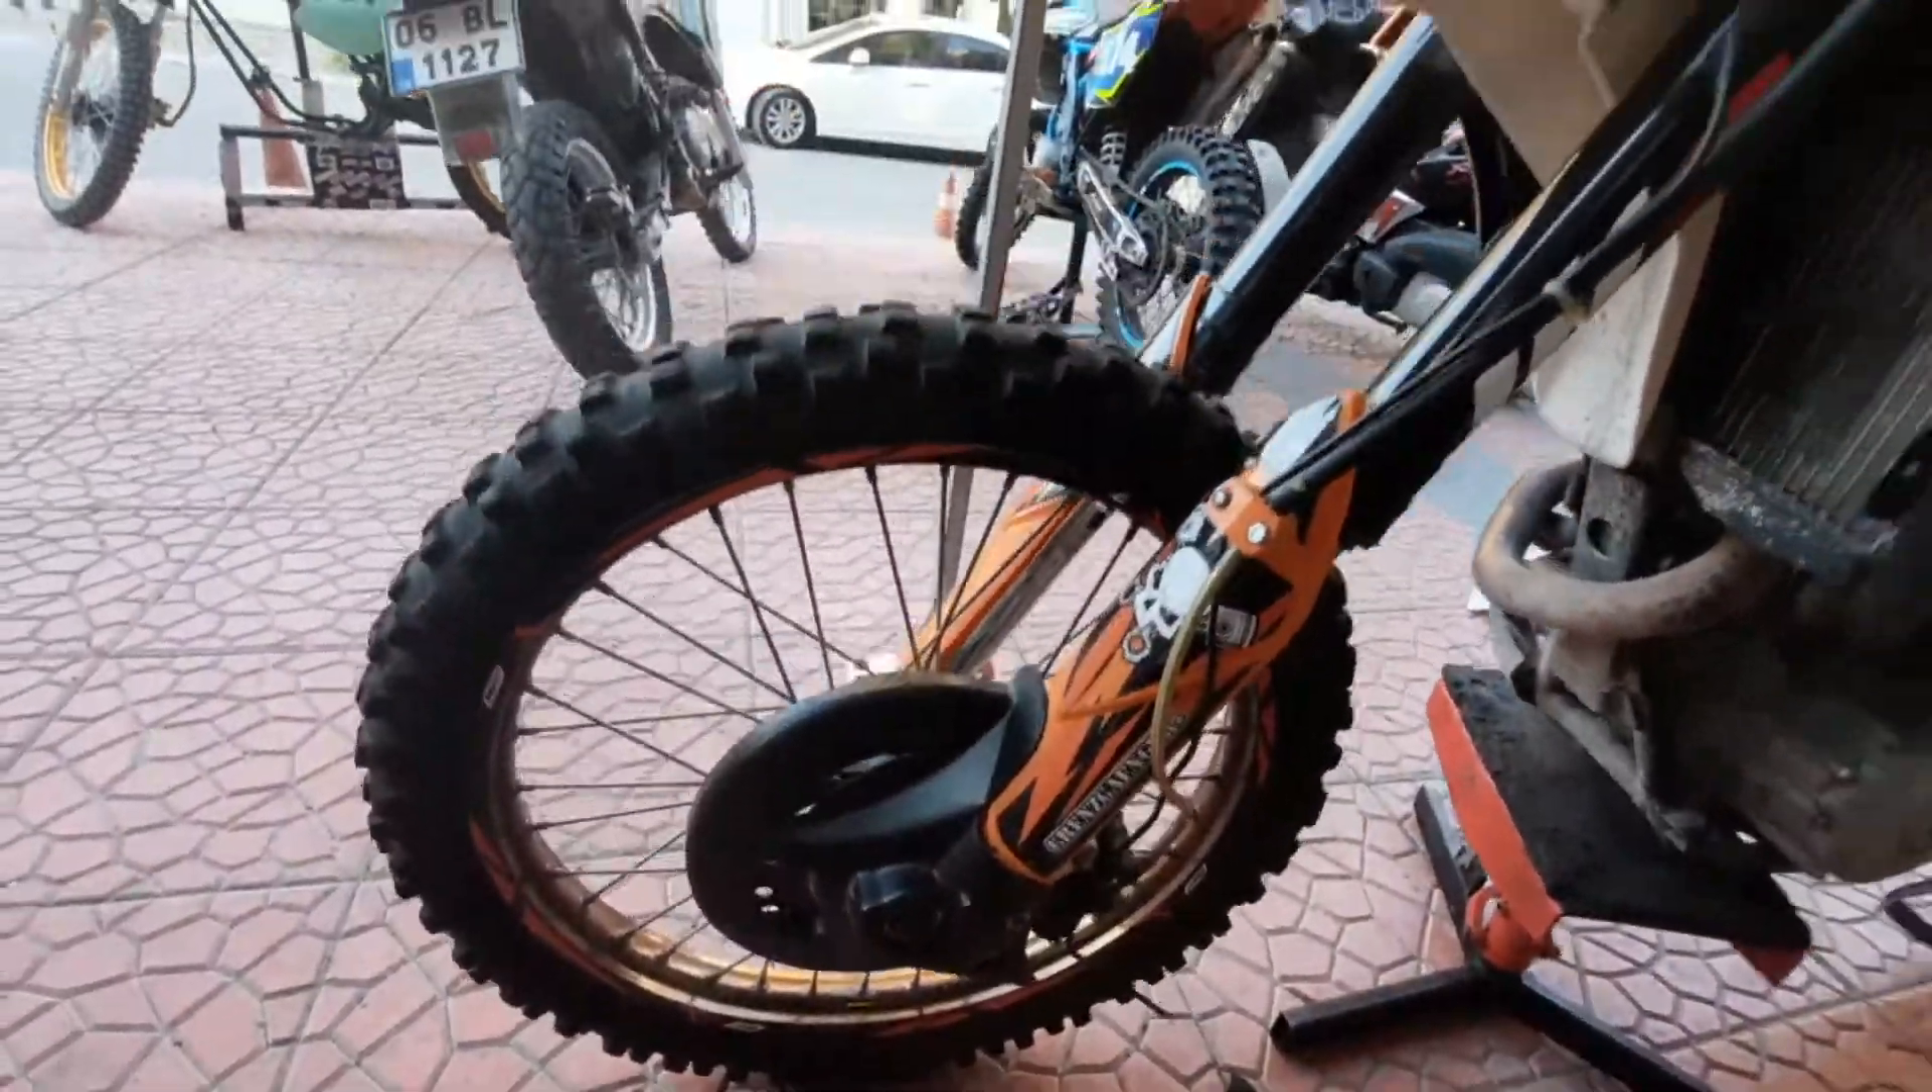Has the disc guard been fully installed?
Yes.